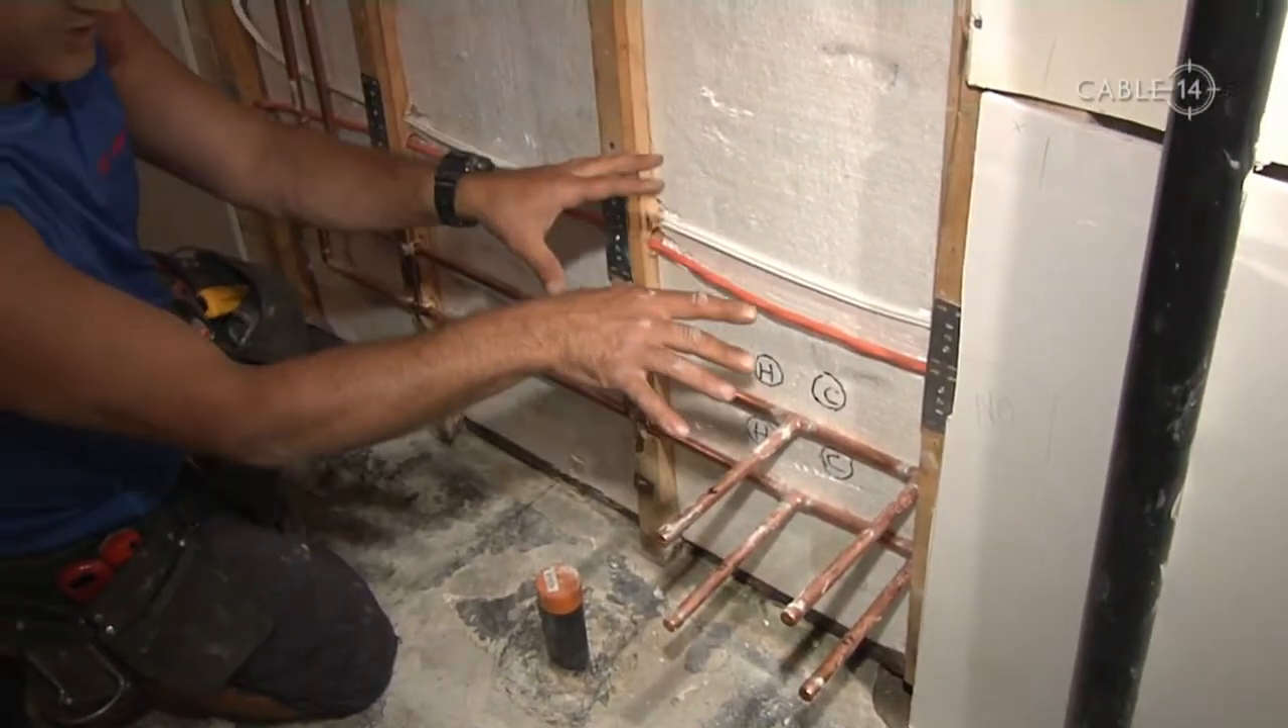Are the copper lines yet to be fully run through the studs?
No.